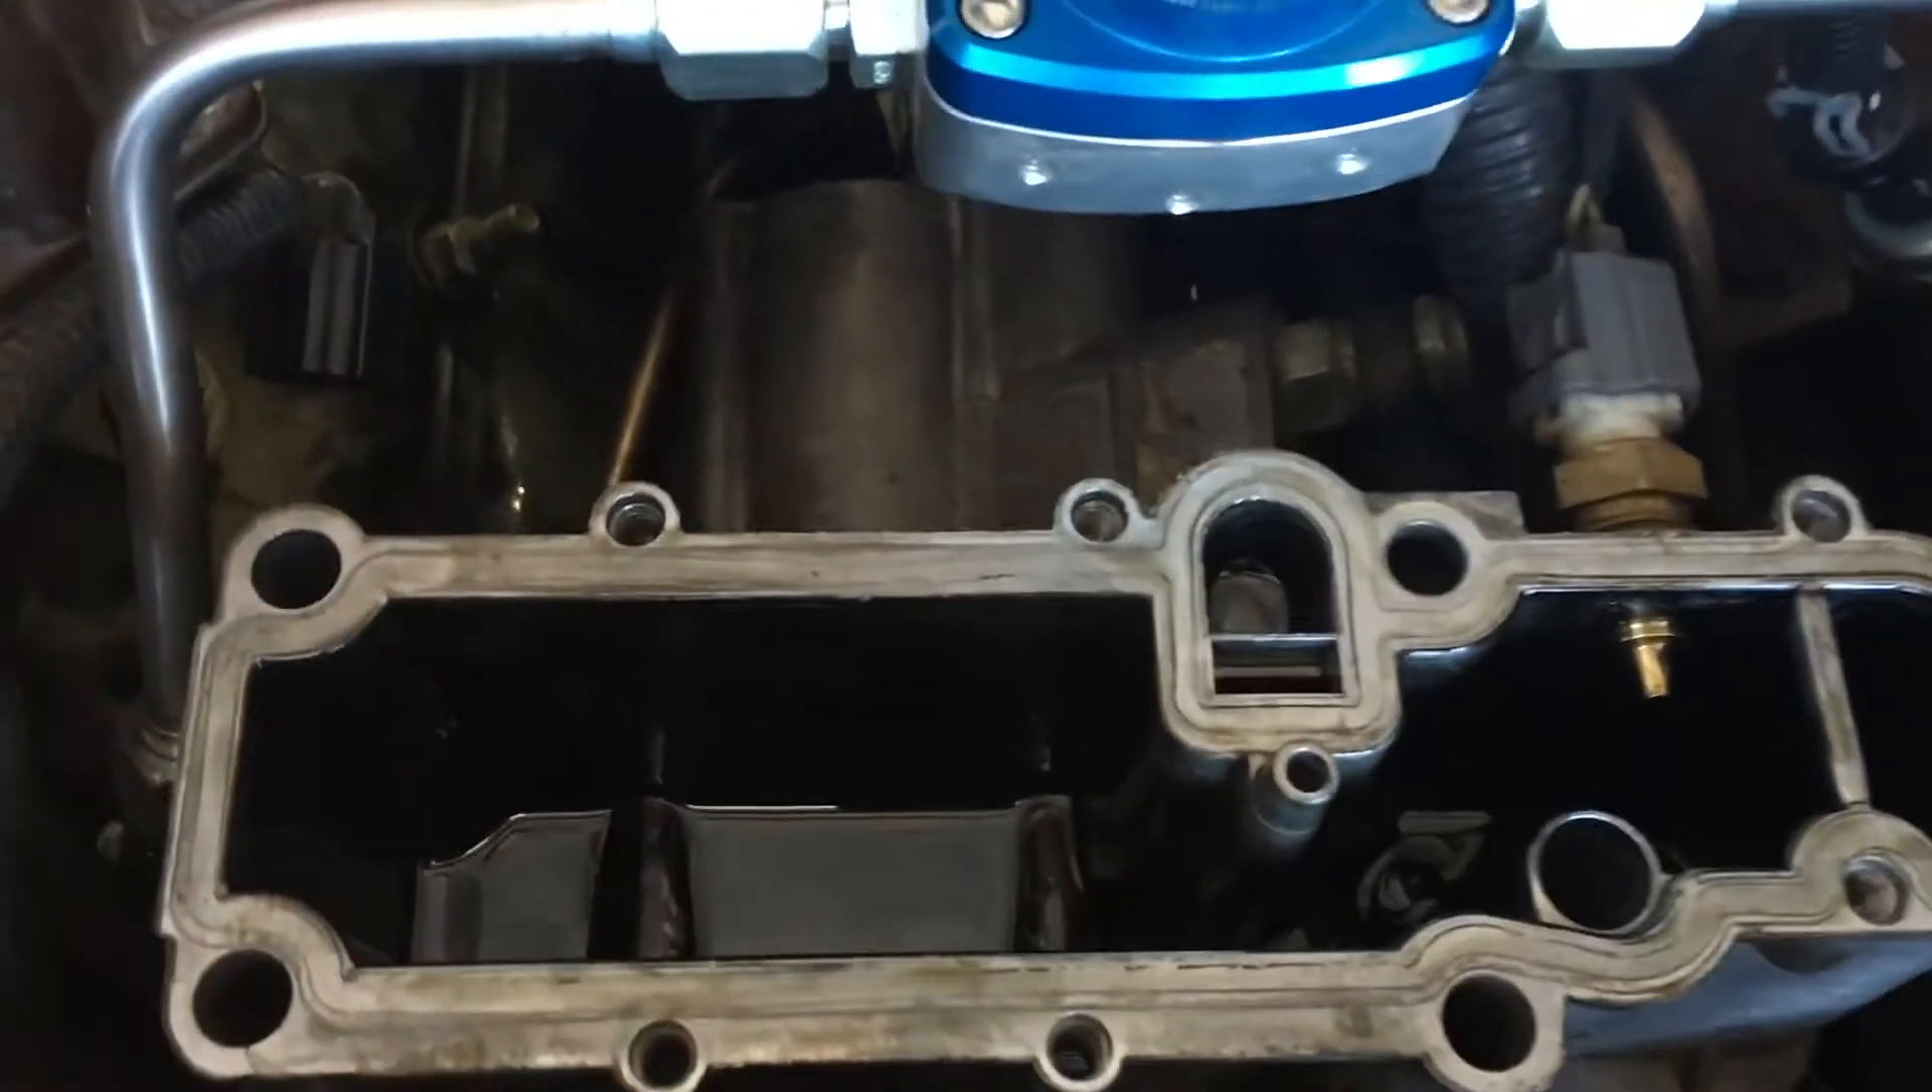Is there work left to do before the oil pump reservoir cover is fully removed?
No.